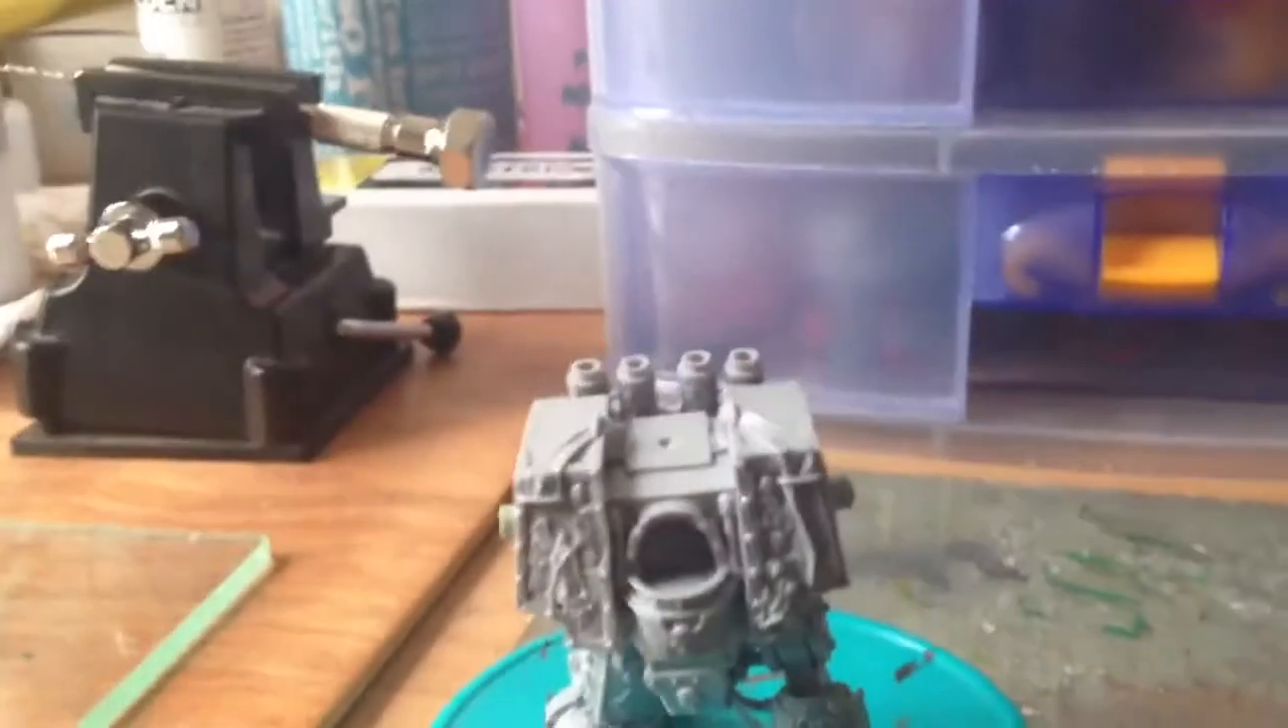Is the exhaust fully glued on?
Yes.